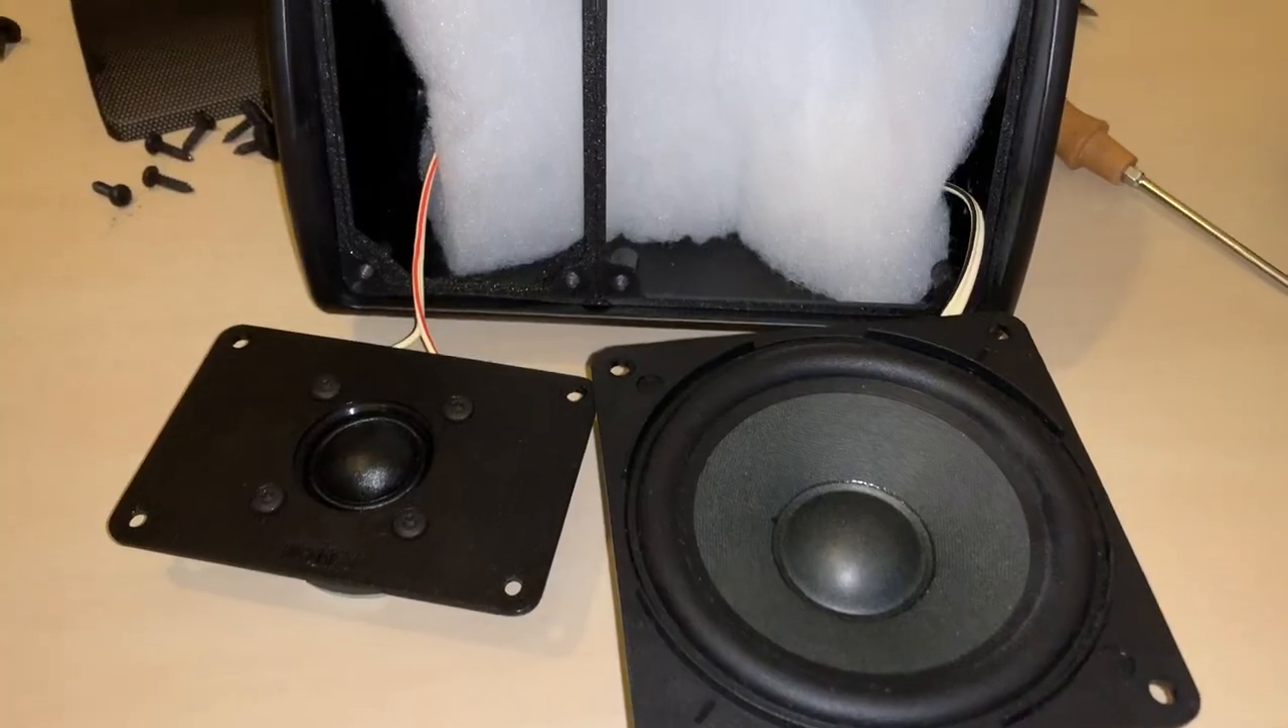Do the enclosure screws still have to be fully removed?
No.